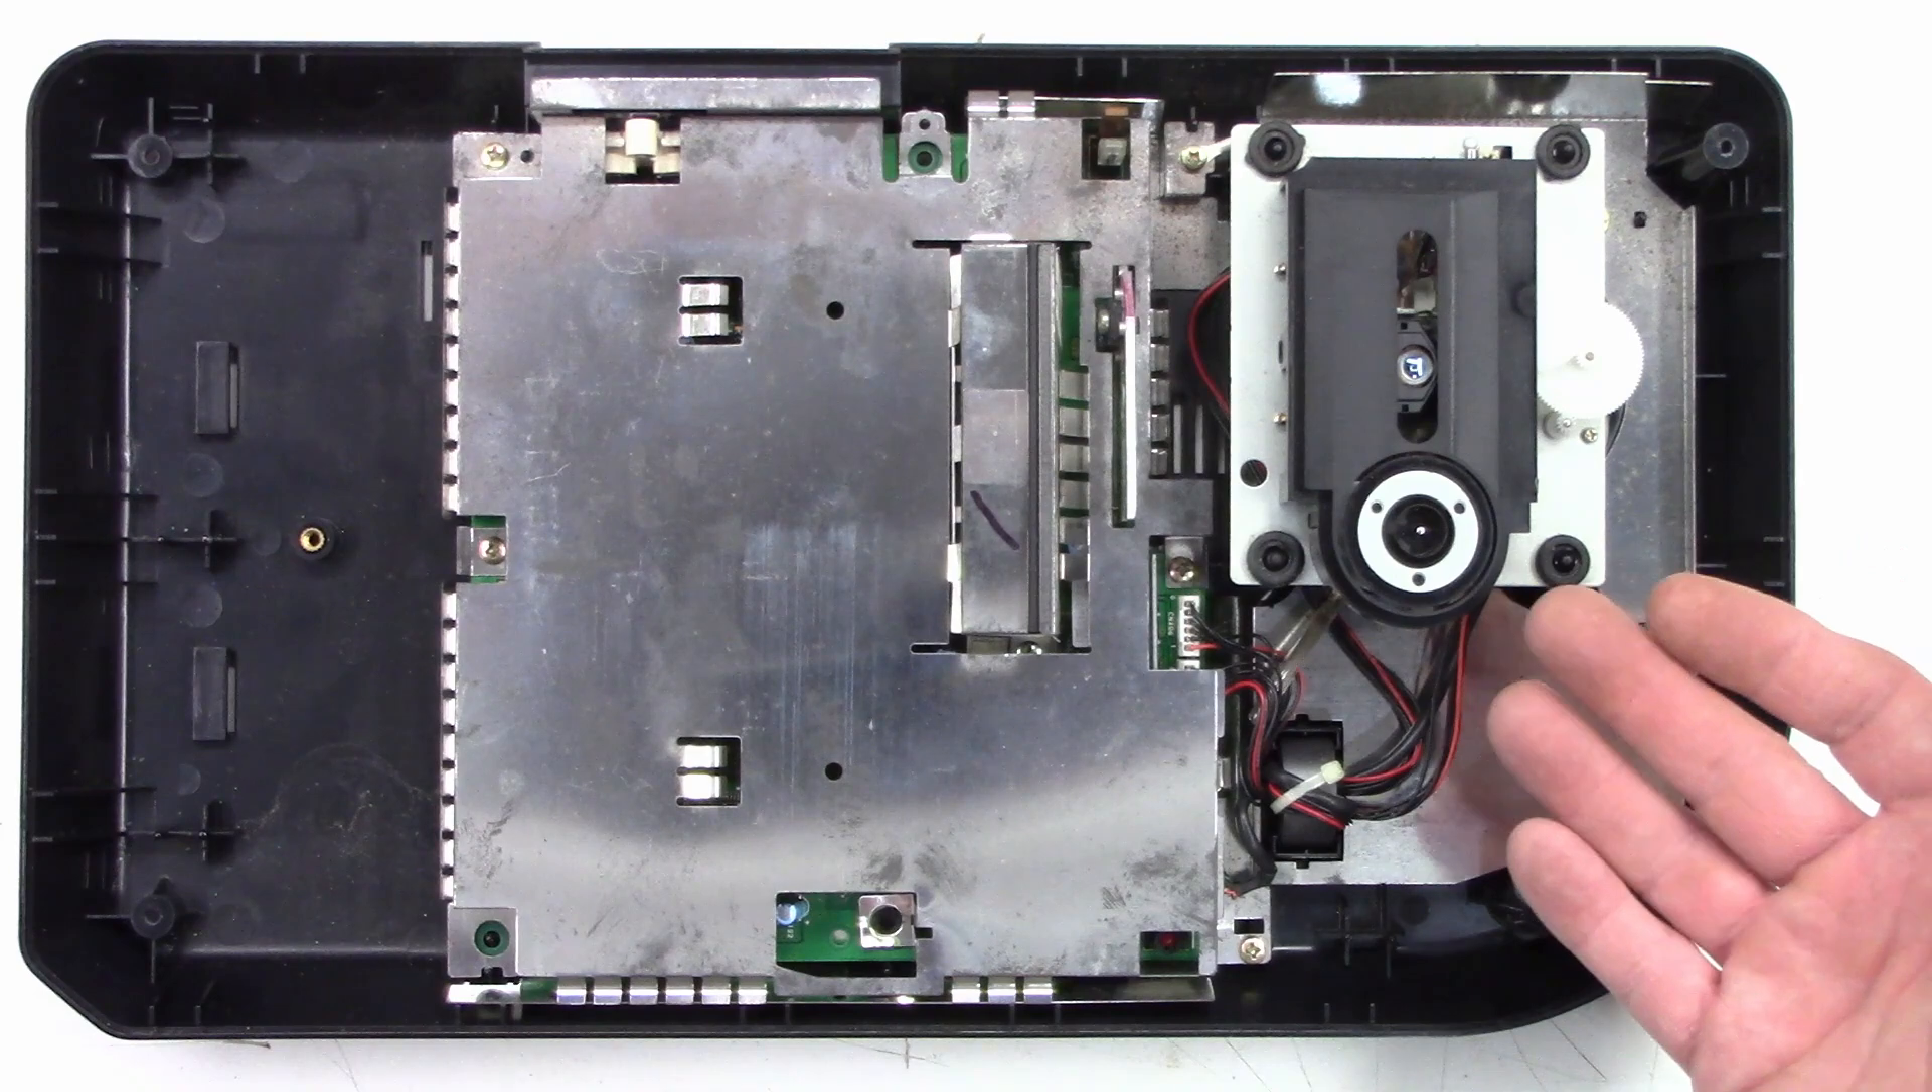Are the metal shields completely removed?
No.